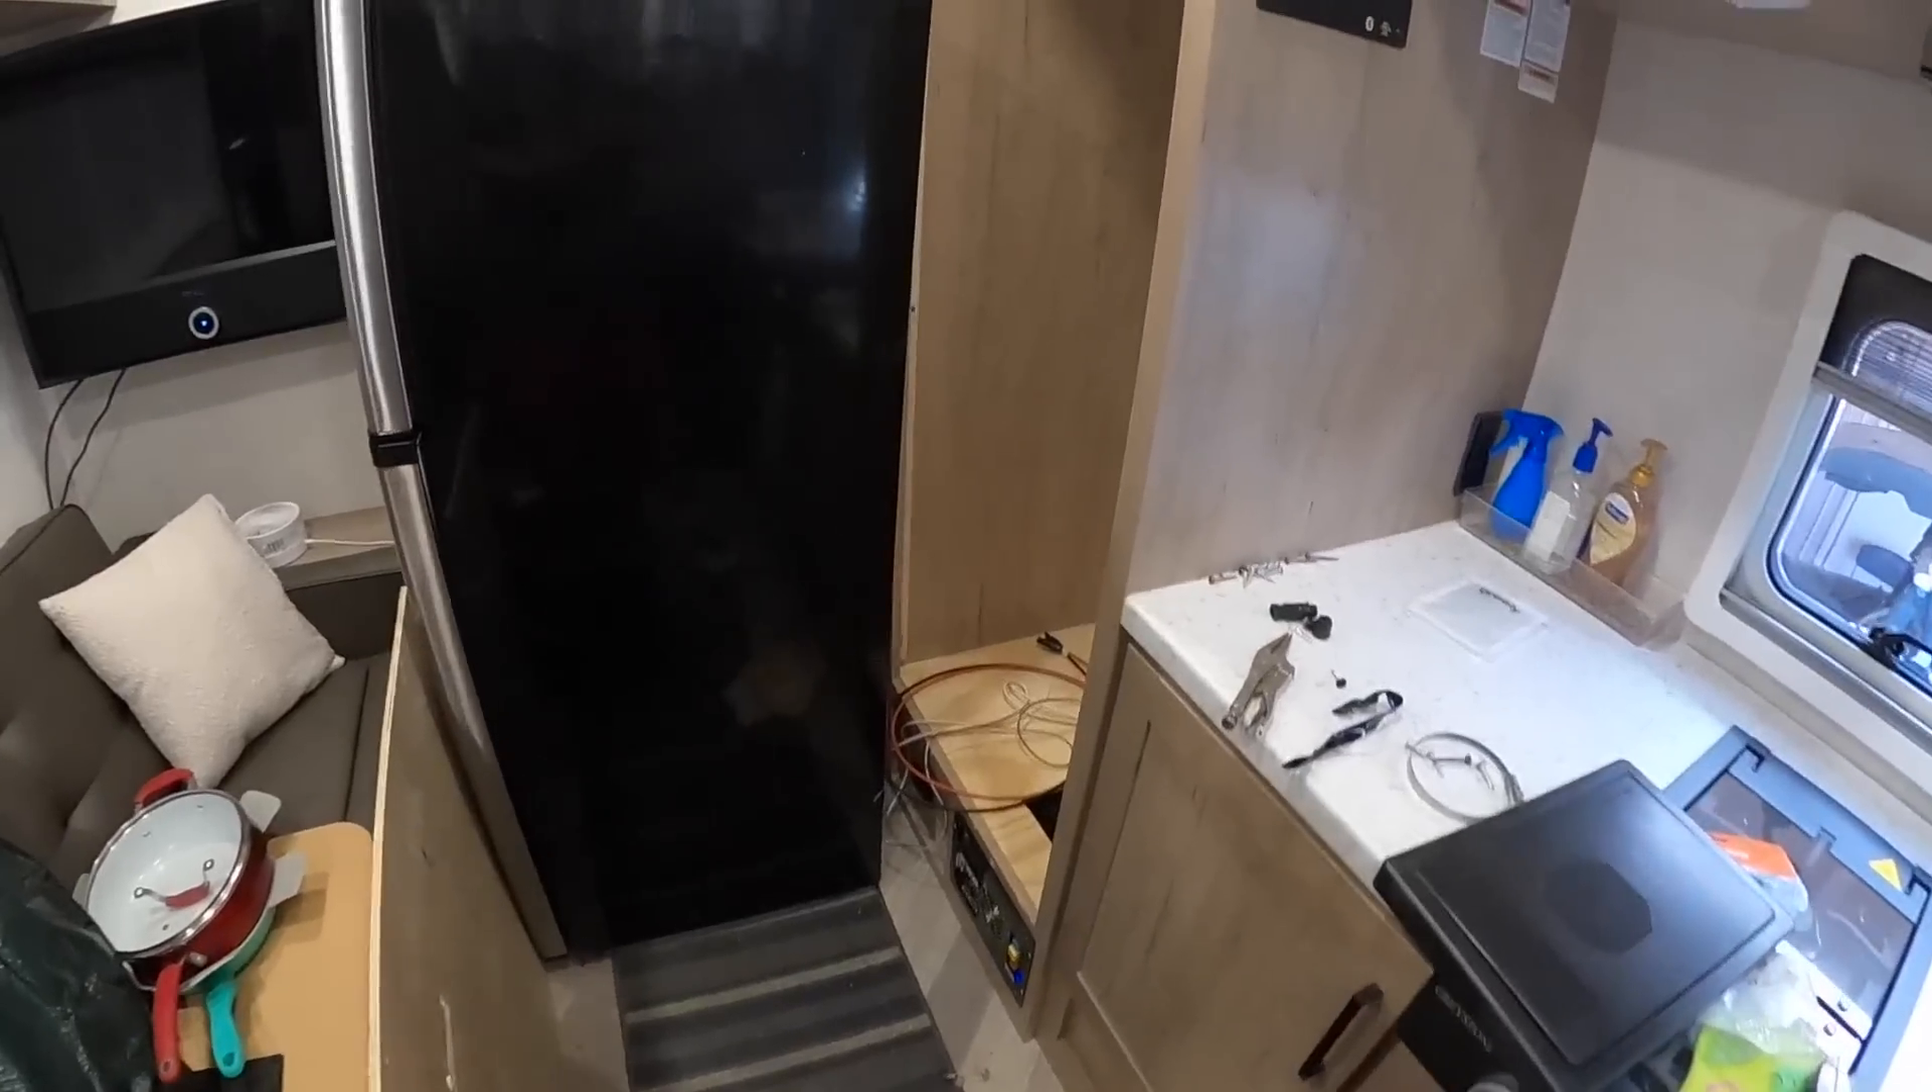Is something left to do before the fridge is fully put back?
Yes.